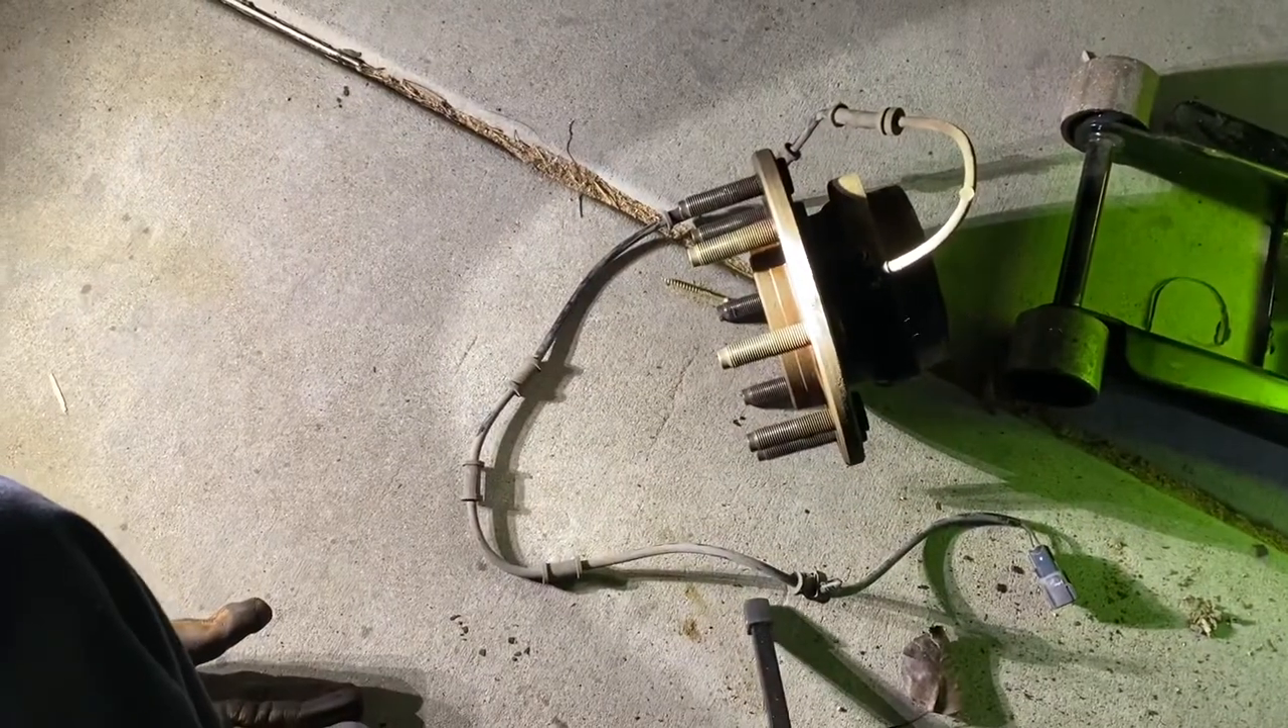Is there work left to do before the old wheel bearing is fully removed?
No.